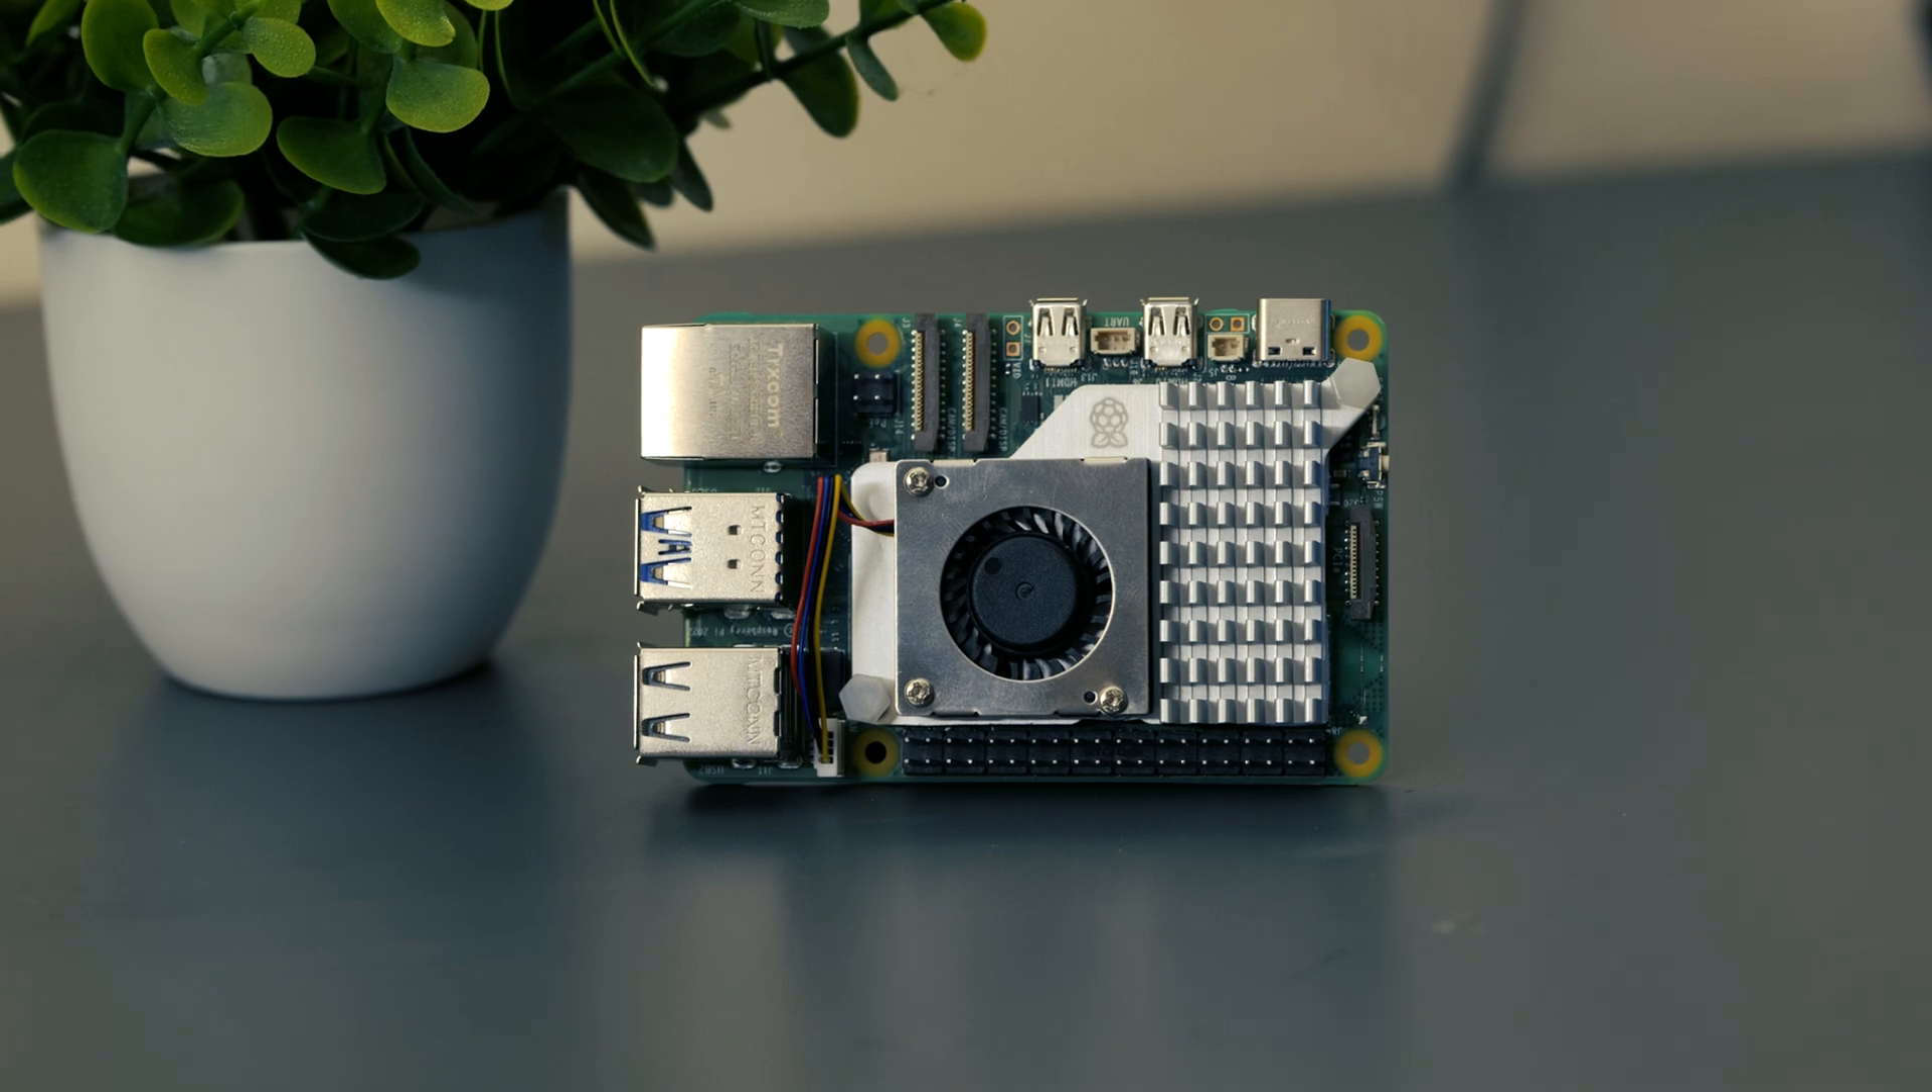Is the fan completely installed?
Yes.